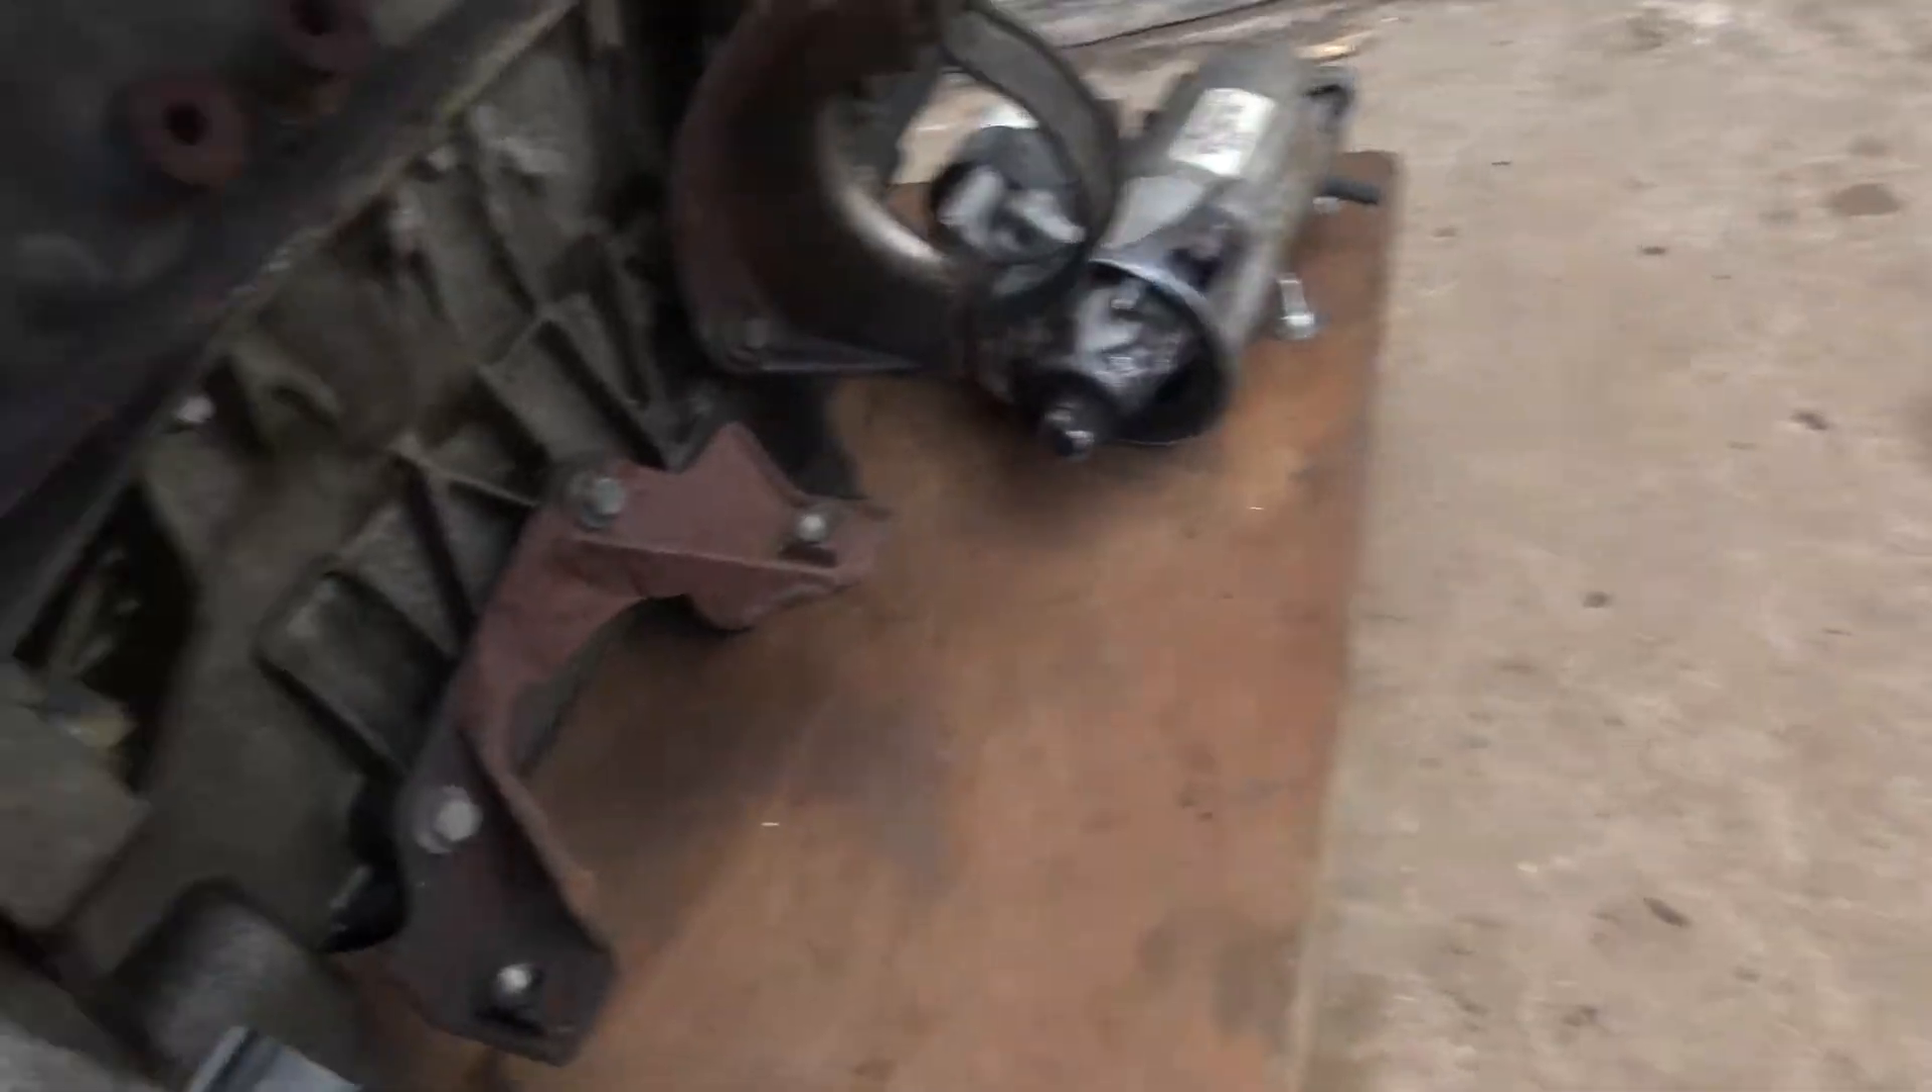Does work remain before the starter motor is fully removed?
No.